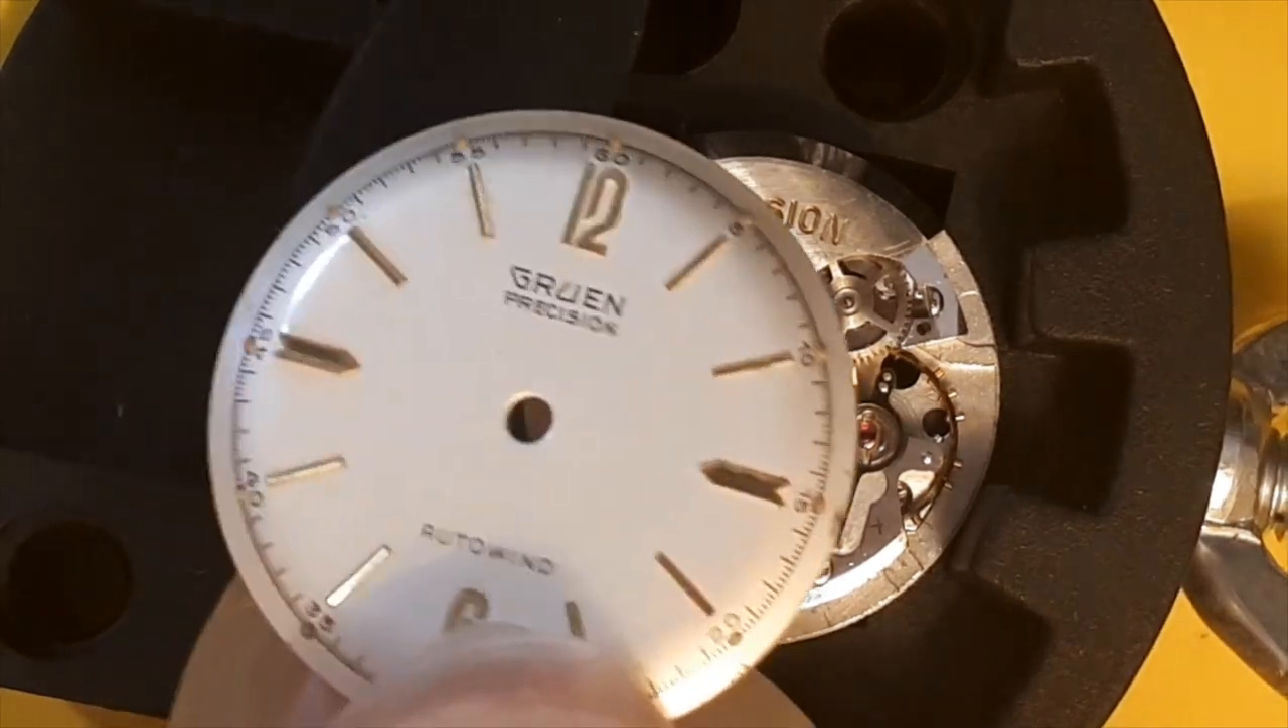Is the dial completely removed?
Yes.